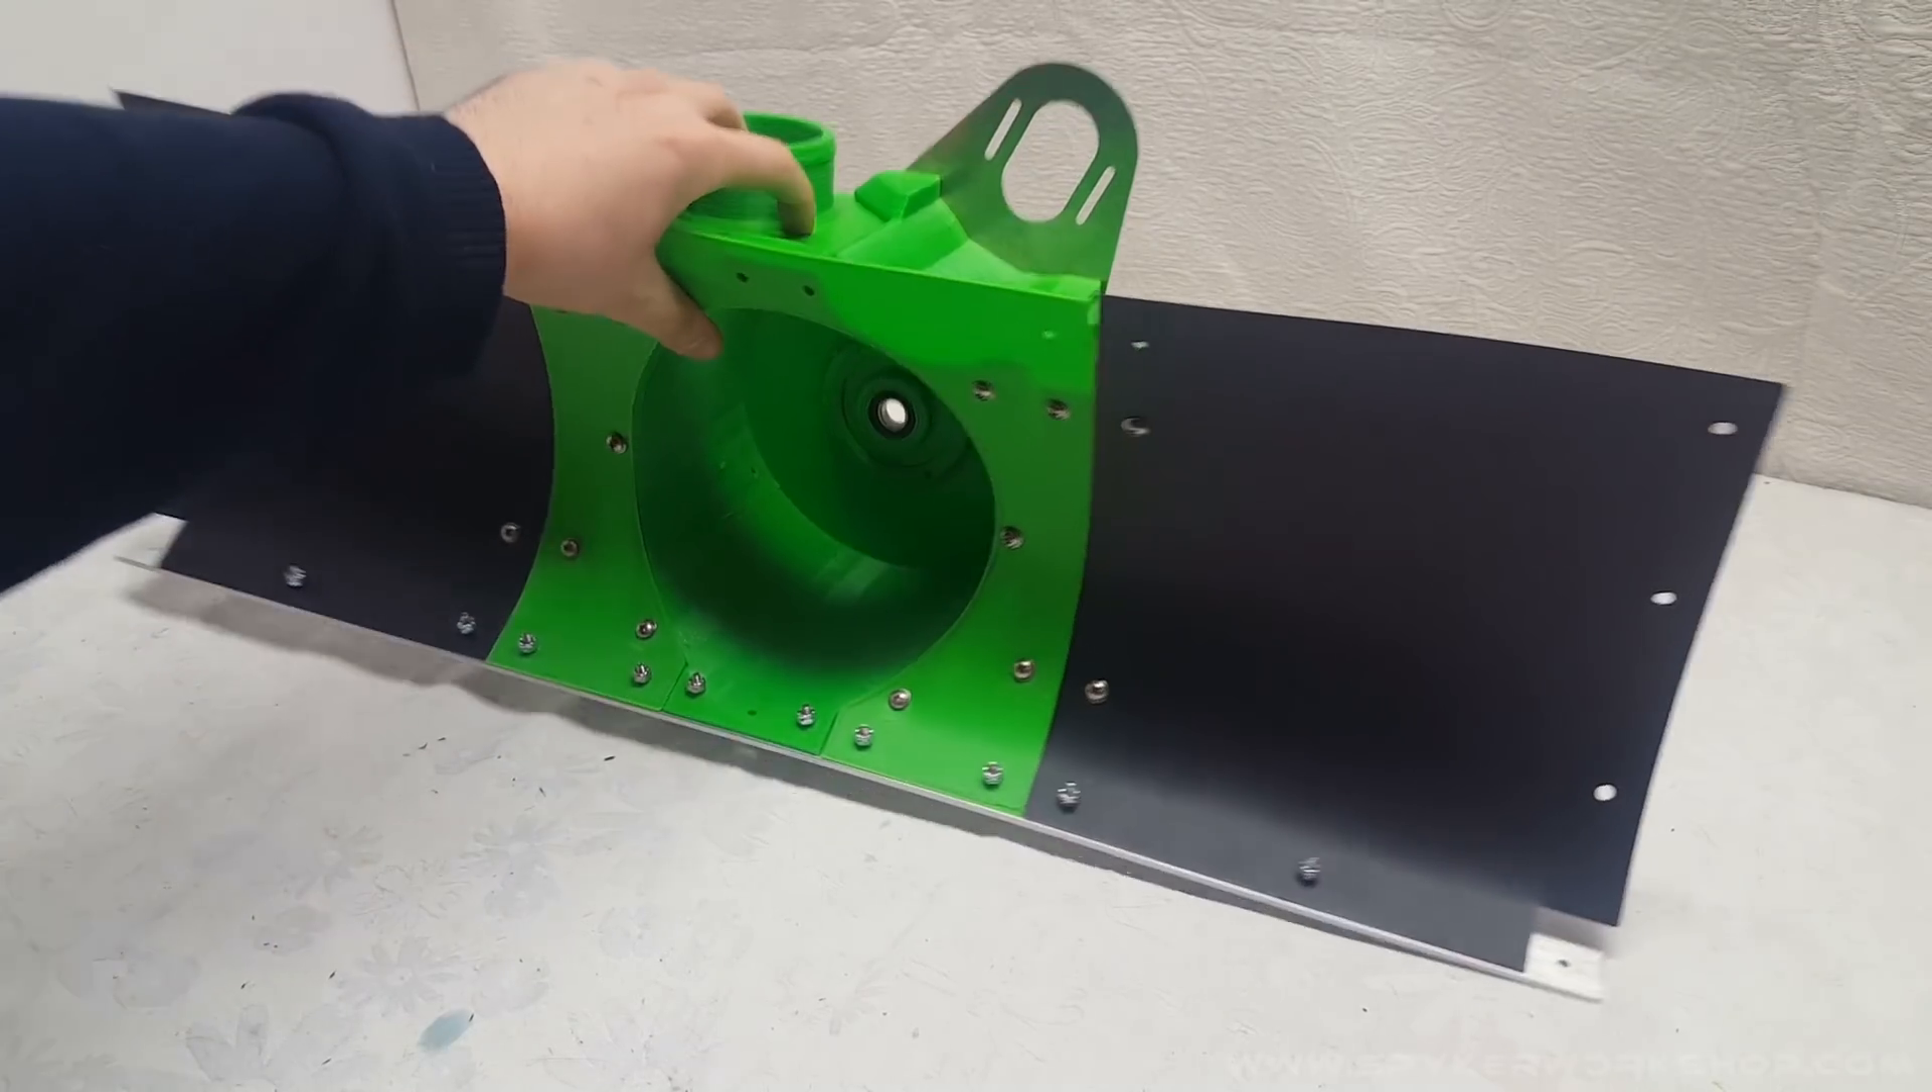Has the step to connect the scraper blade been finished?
Yes.